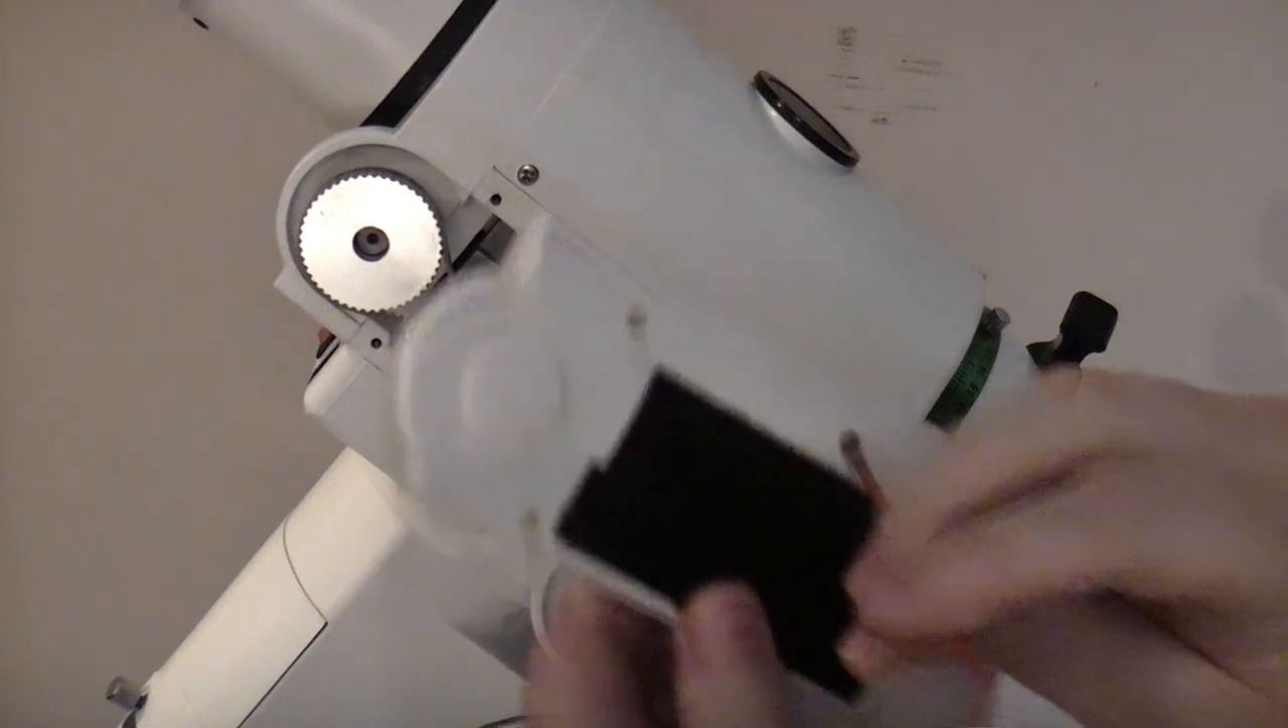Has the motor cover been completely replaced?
No.